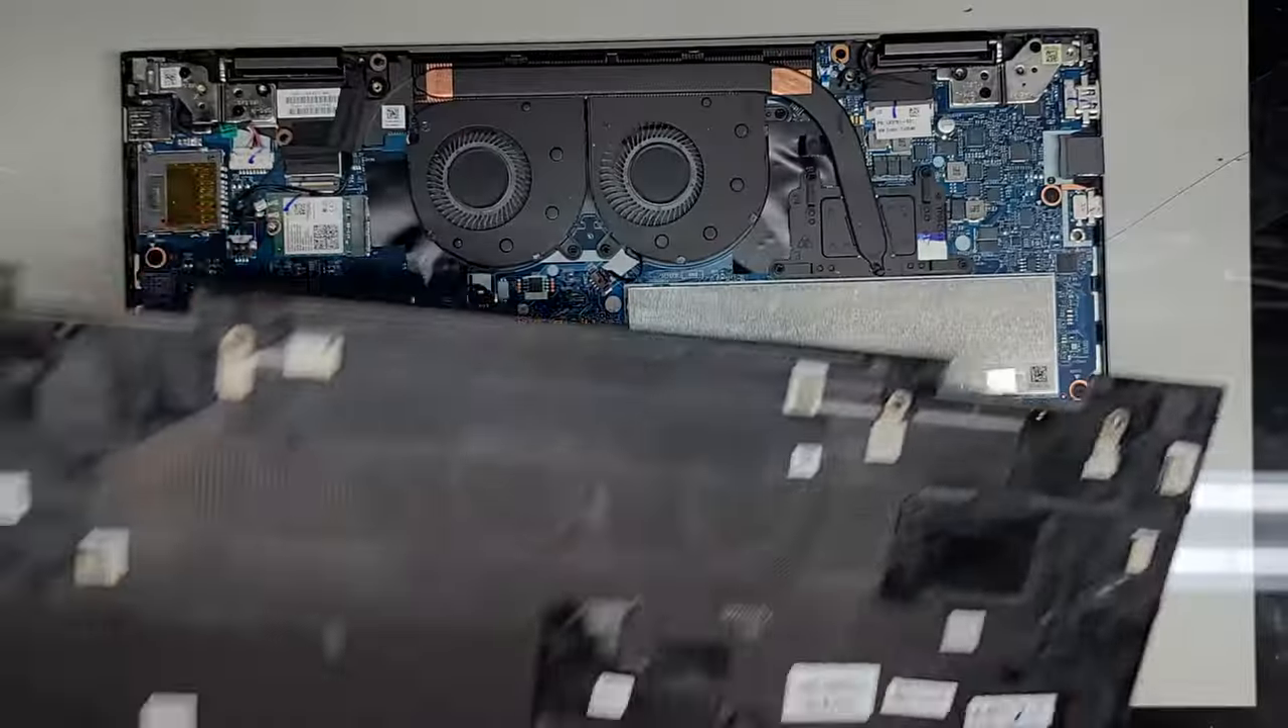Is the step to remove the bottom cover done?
Yes.